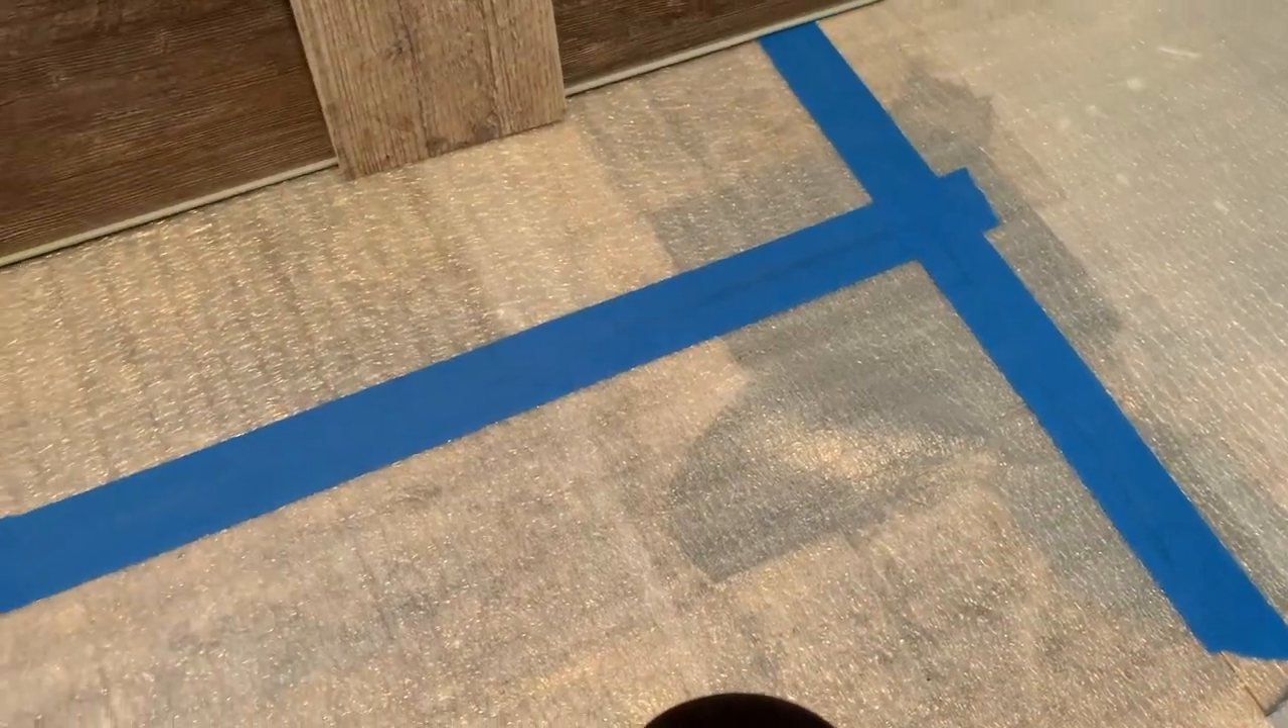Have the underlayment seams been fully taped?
Yes.